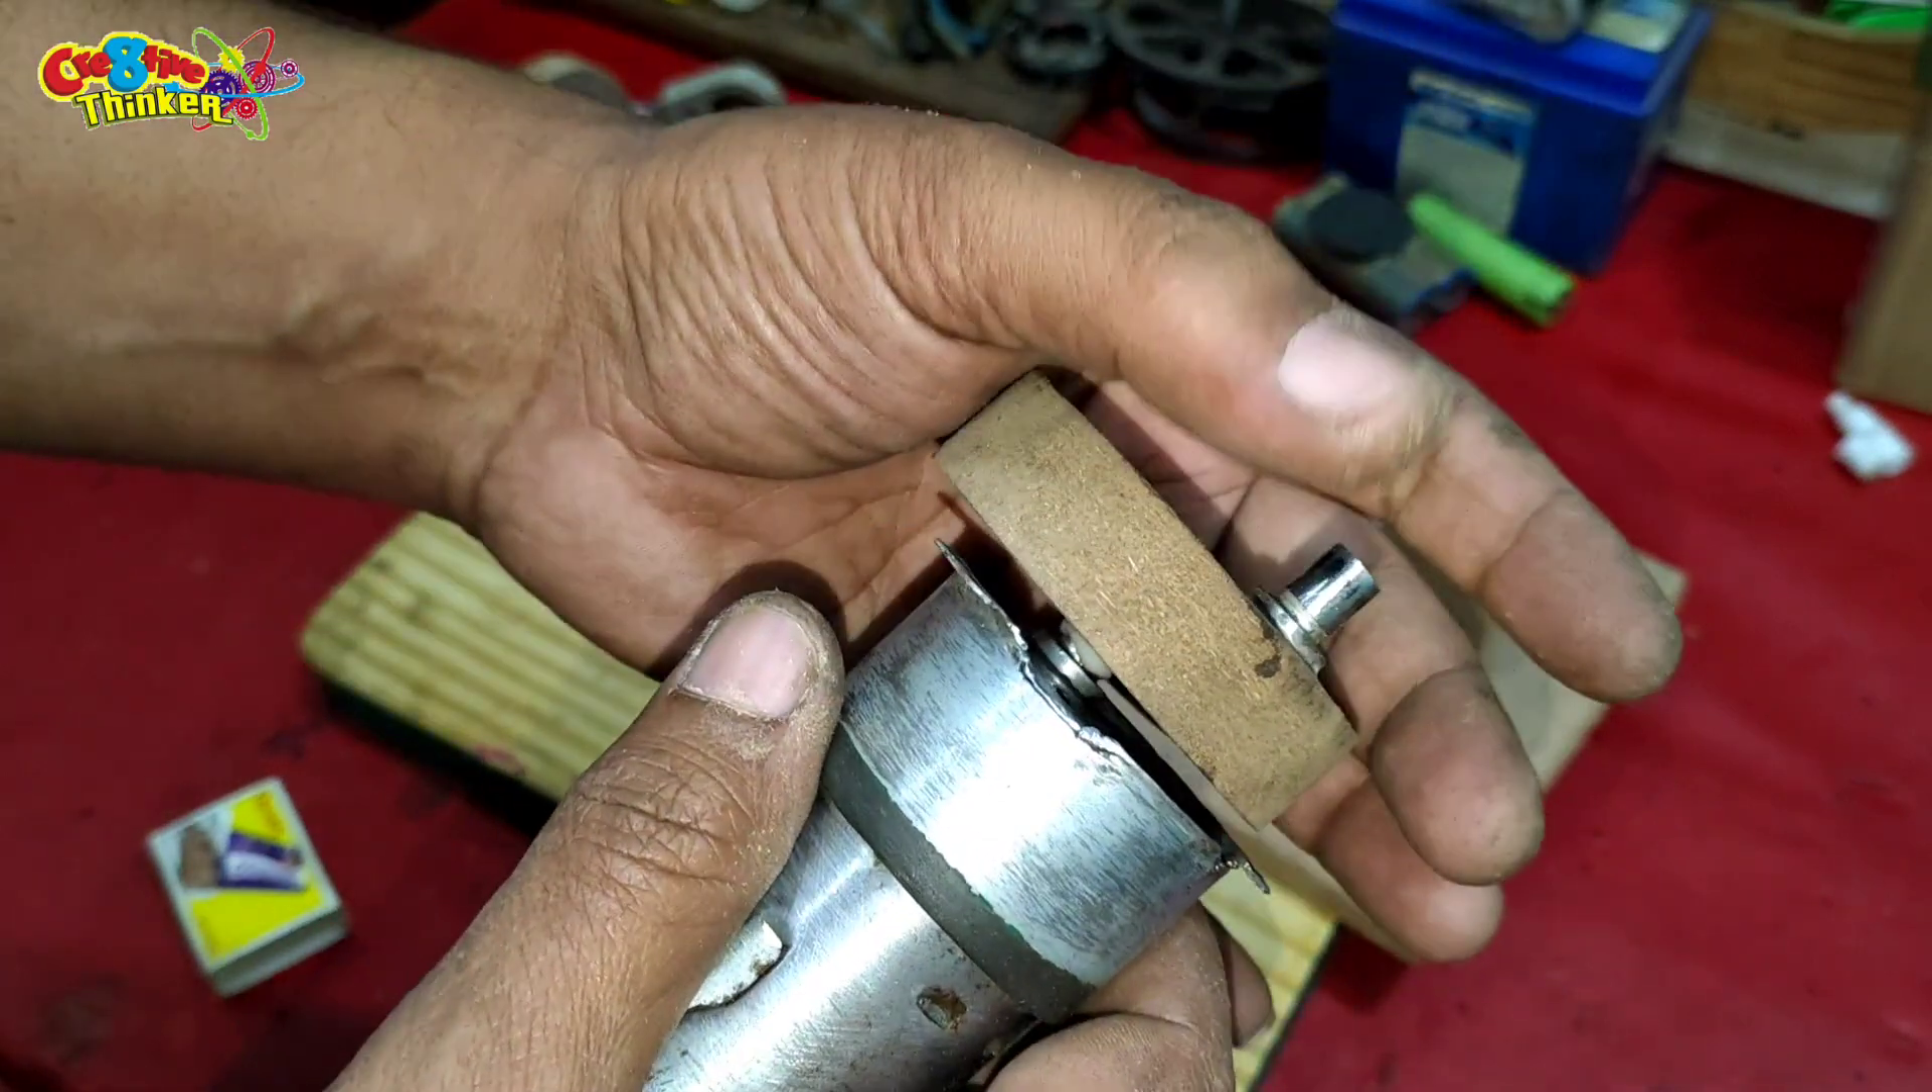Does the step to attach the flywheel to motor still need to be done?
No.